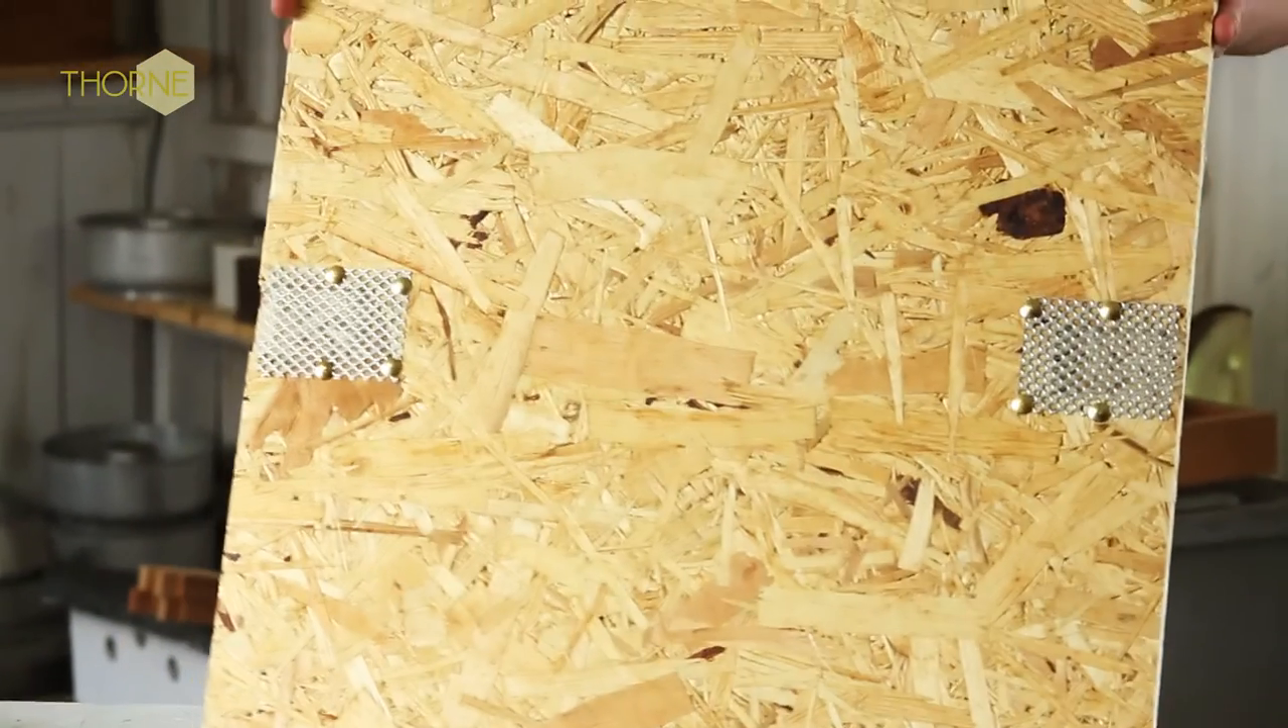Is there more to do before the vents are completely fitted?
No.